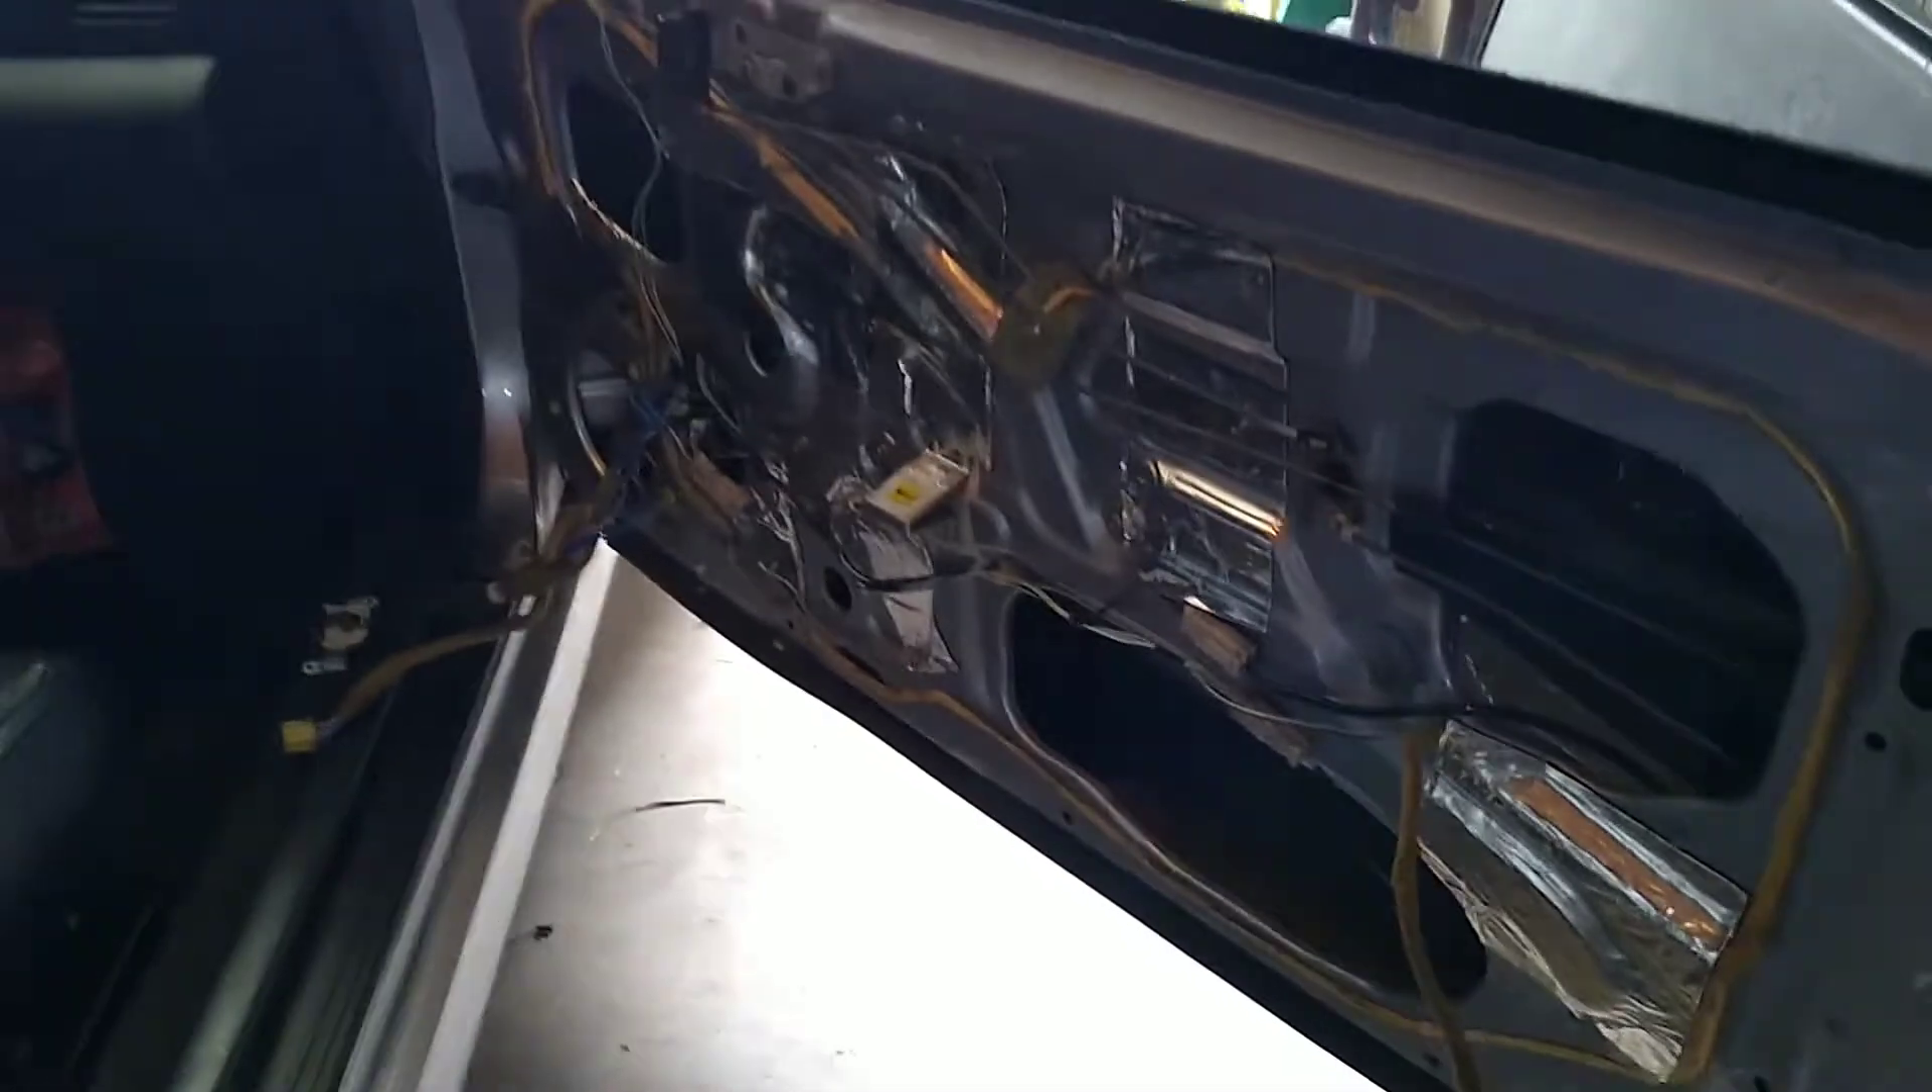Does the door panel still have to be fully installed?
Yes.